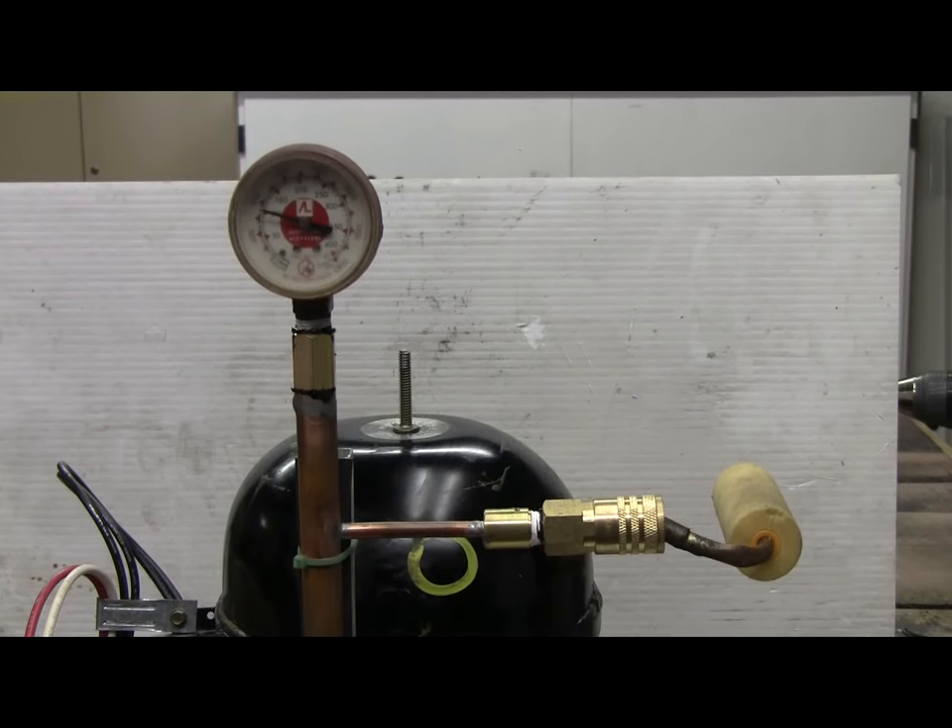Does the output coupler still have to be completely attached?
No.